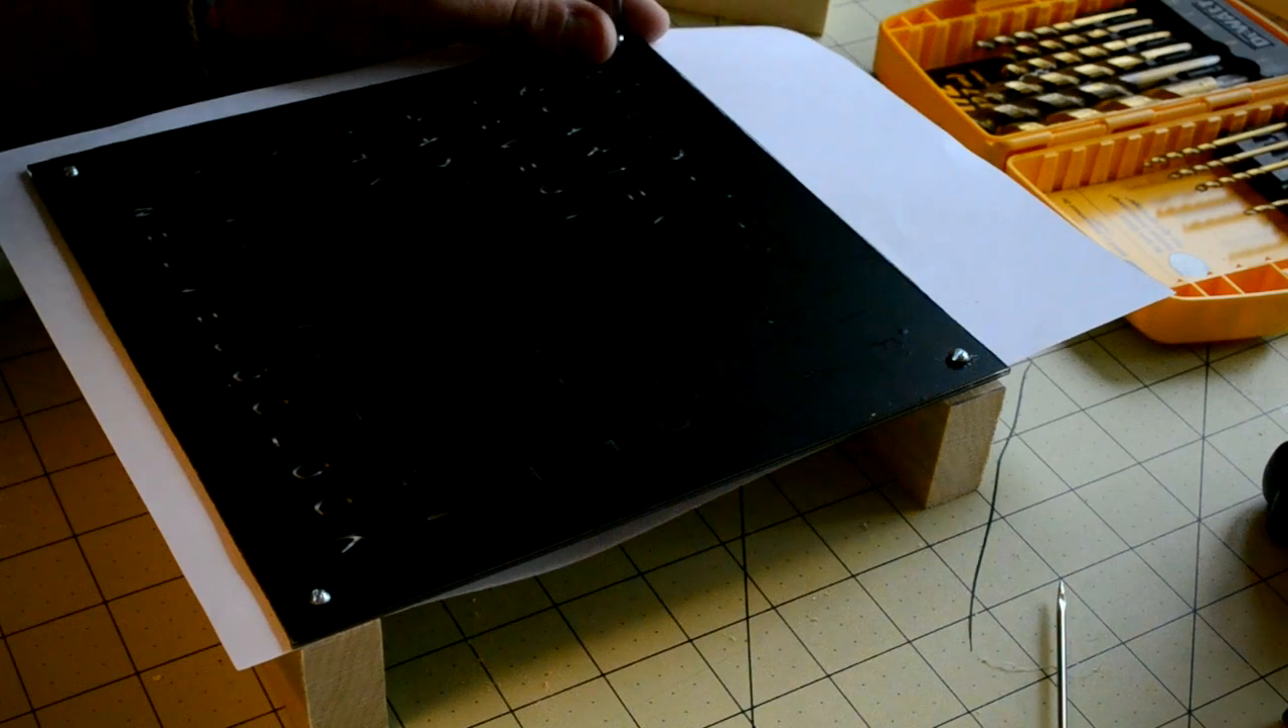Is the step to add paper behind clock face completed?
Yes.